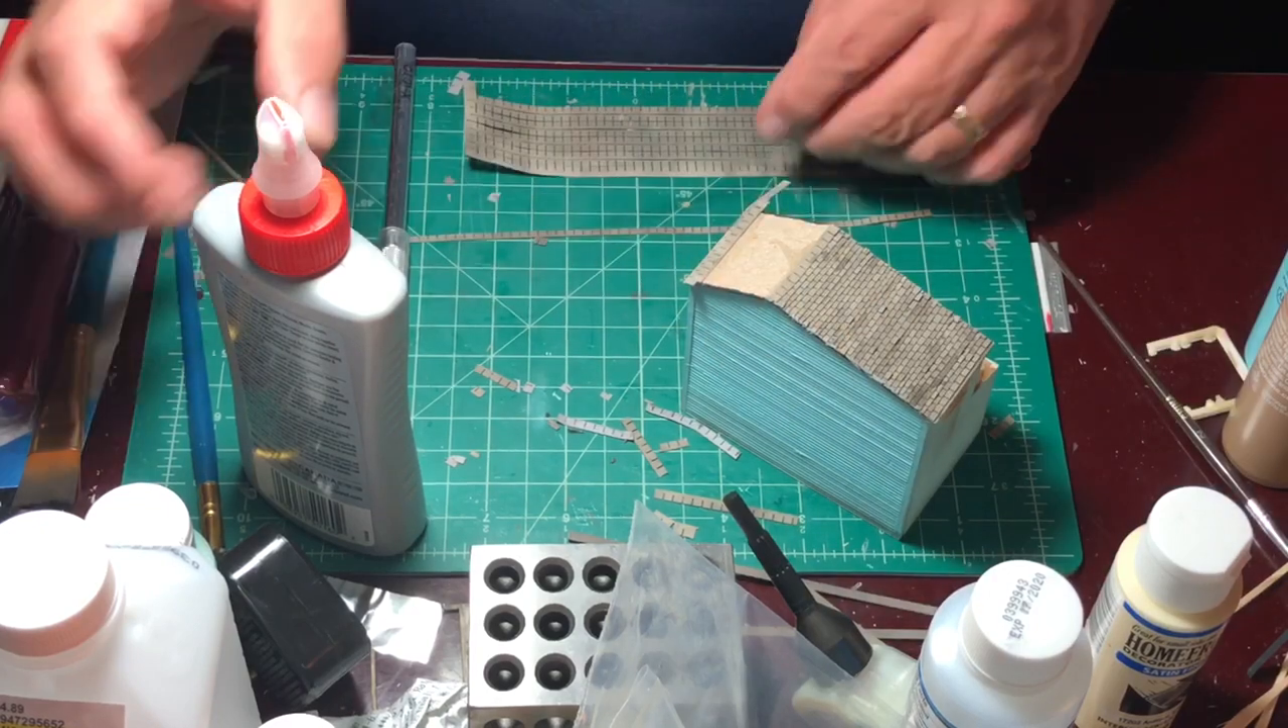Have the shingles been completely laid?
No.